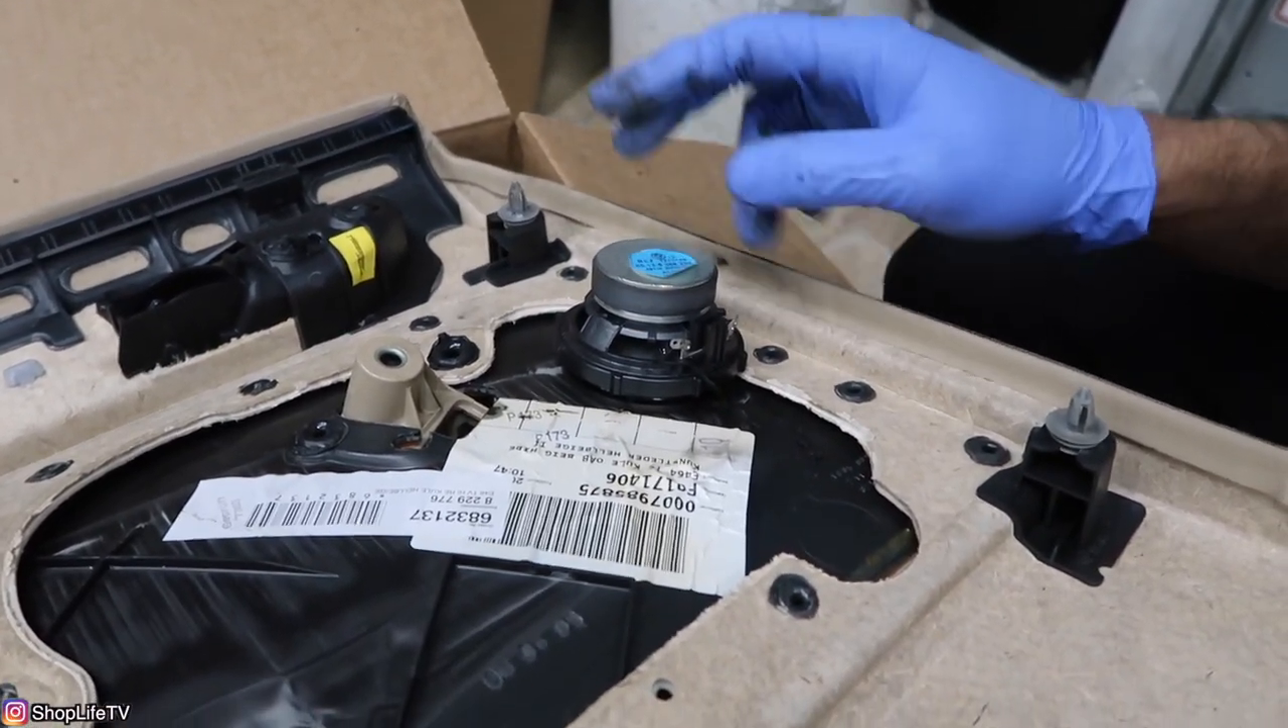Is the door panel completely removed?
Yes.